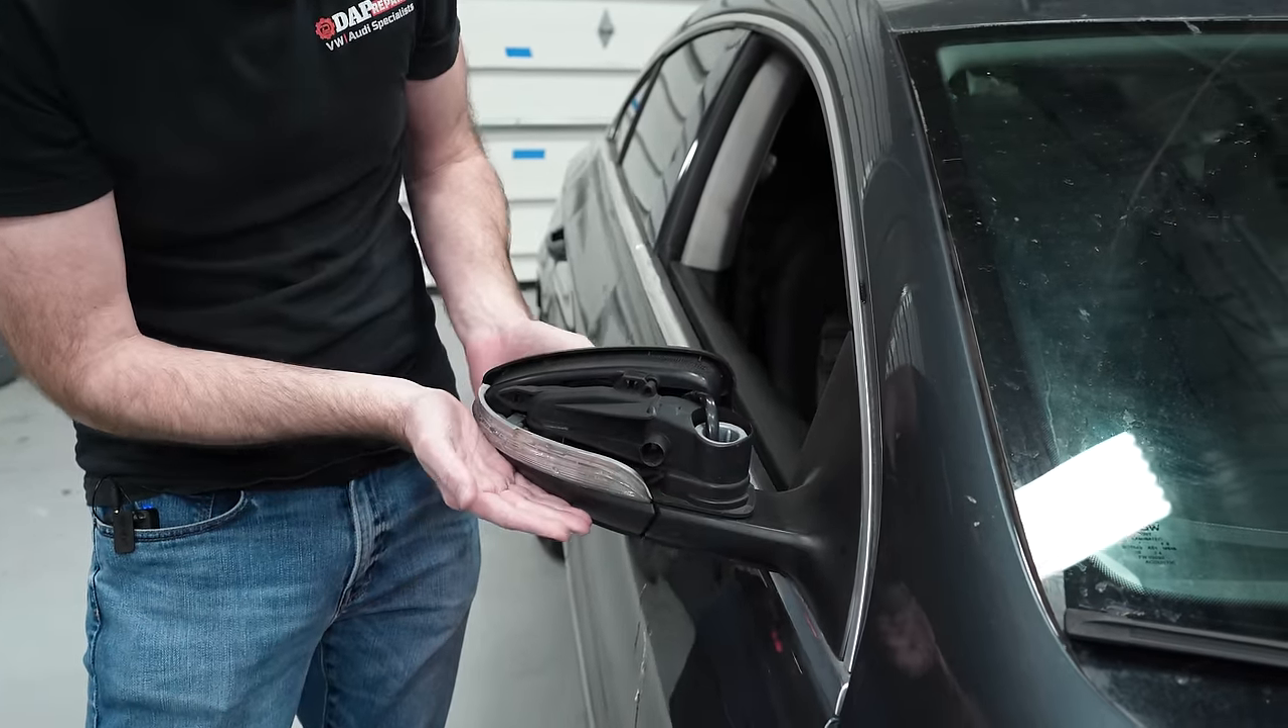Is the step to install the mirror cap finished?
No.